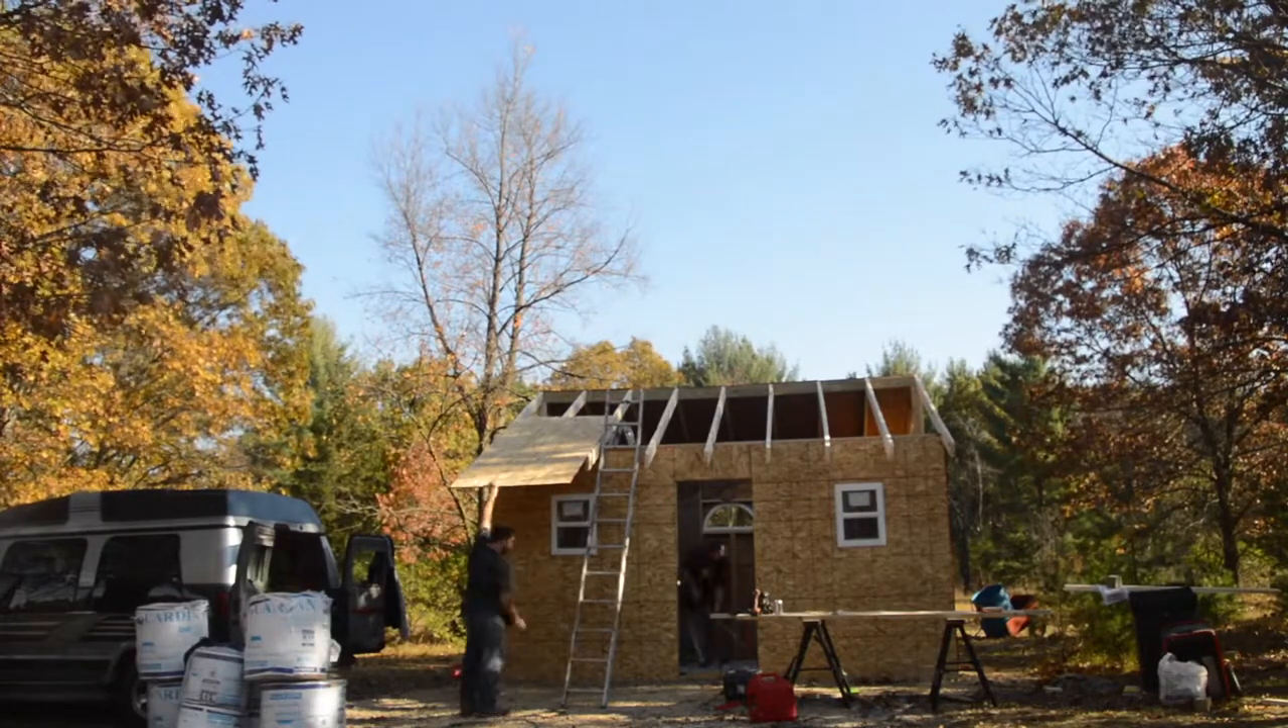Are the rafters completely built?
Yes.